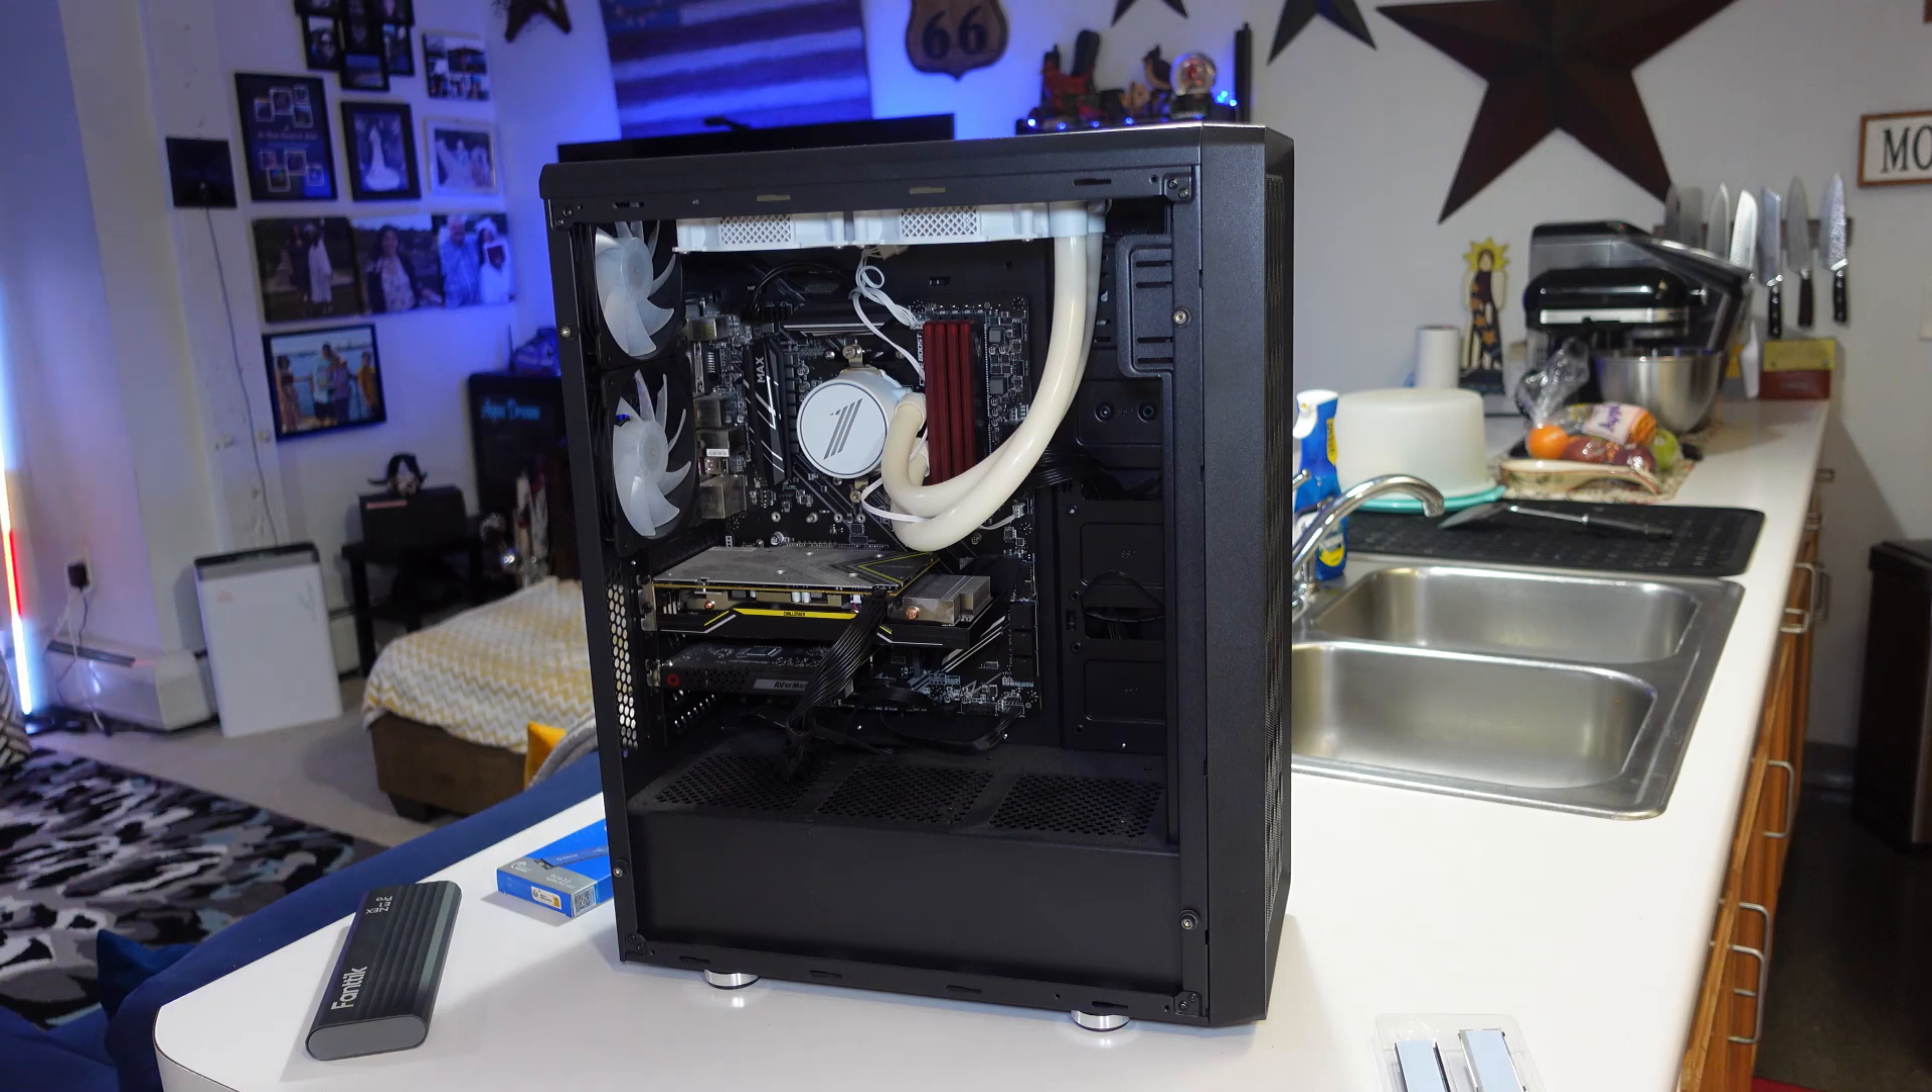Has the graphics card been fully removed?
No.